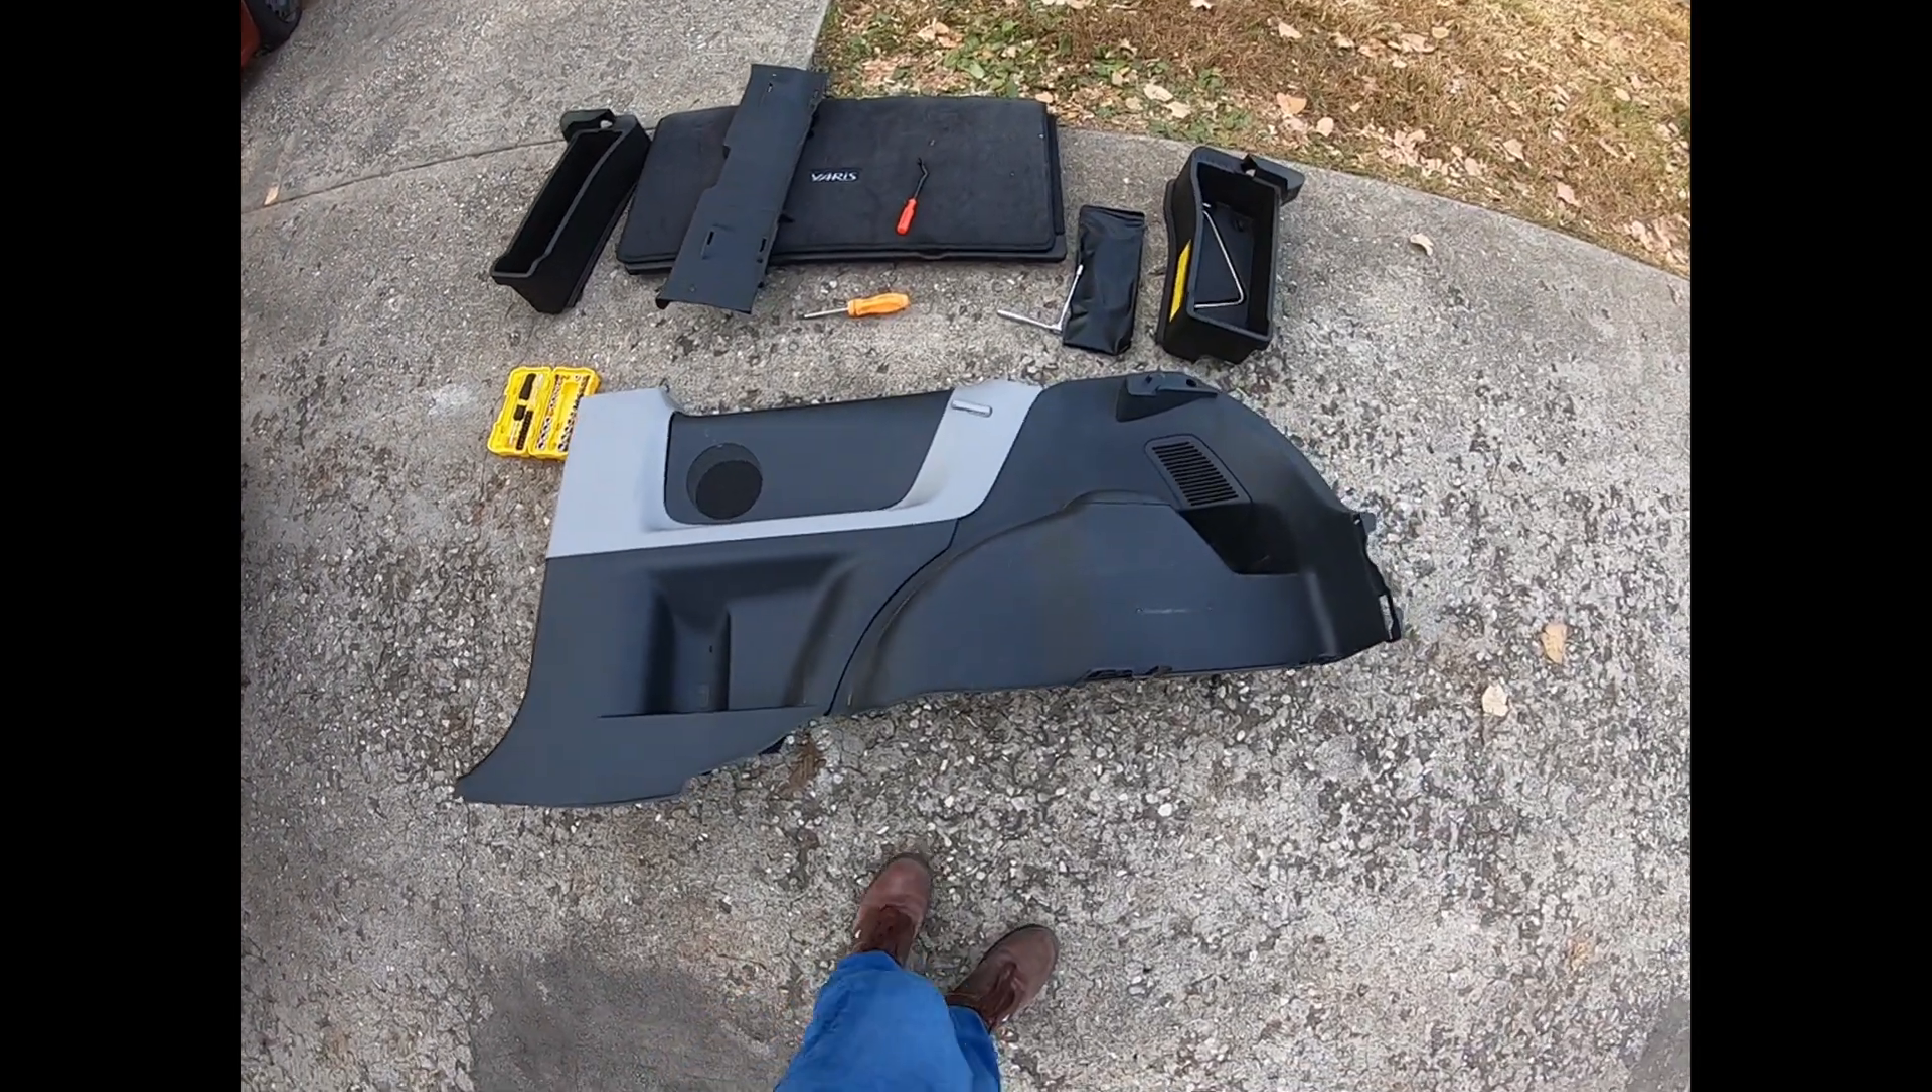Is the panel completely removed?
Yes.